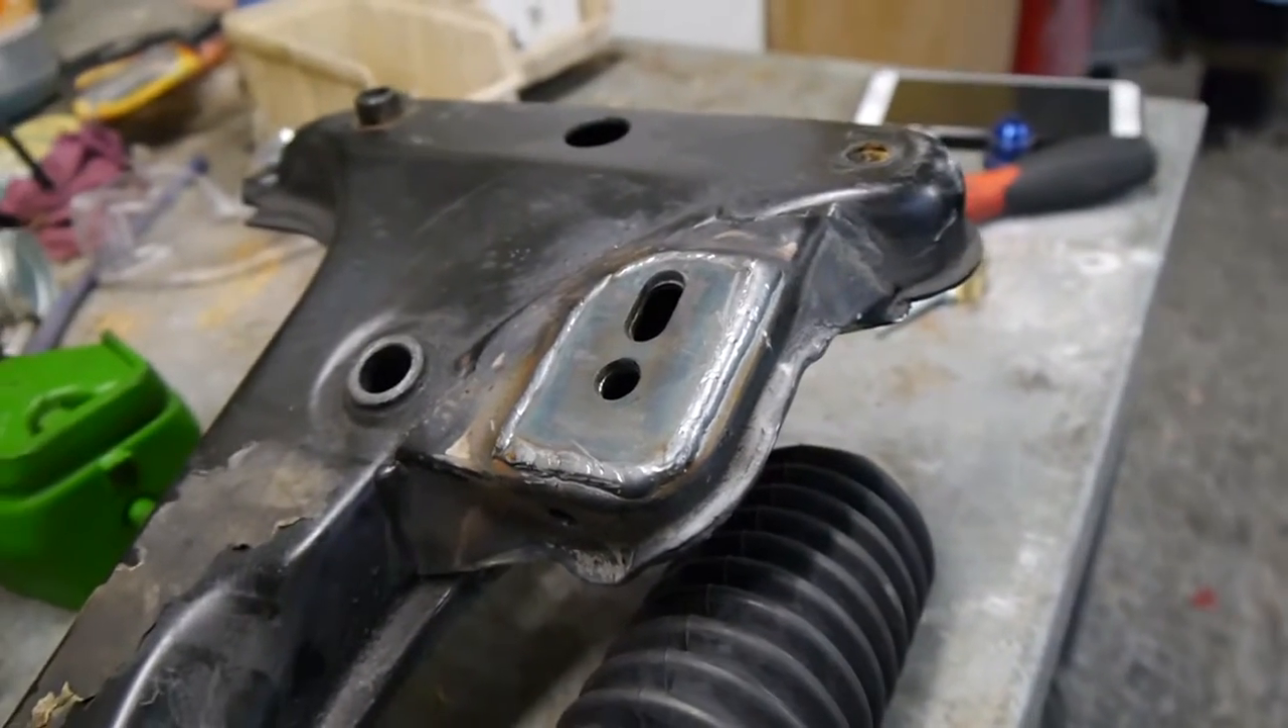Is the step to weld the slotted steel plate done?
Yes.